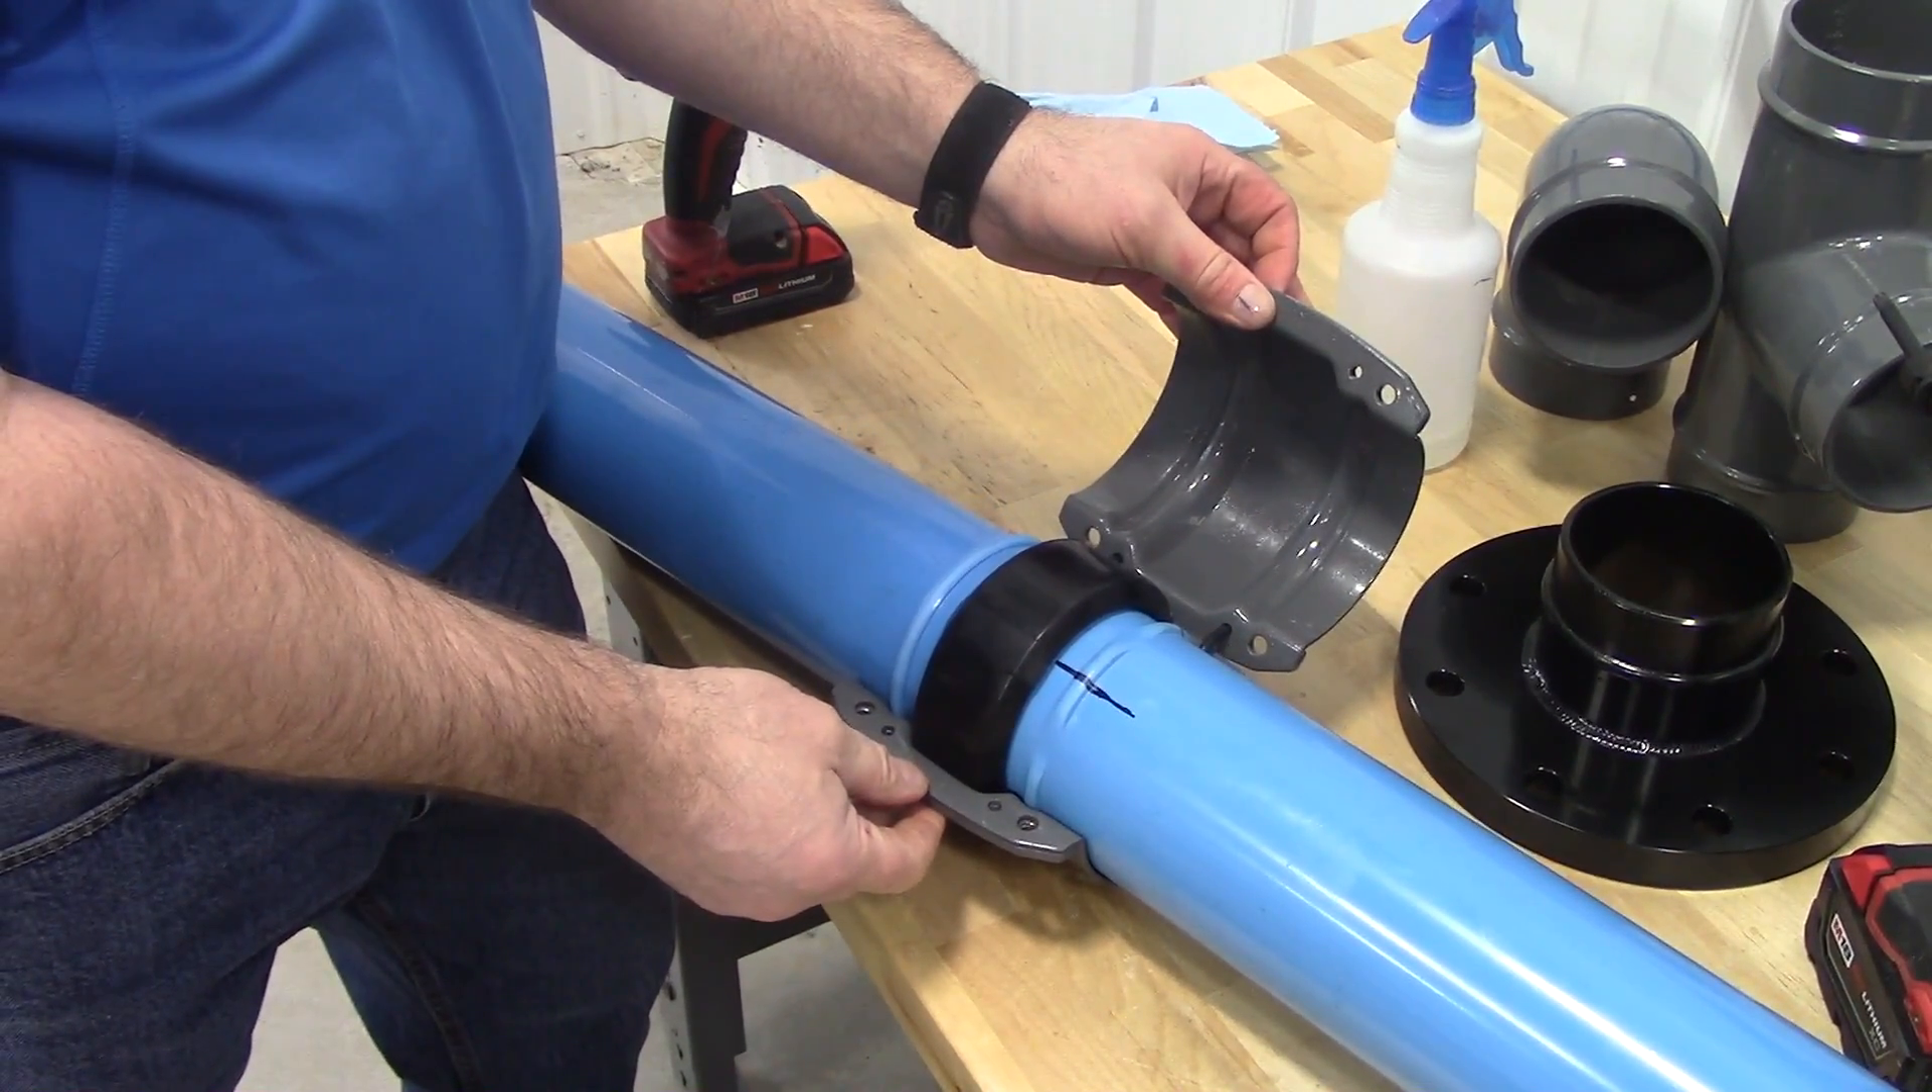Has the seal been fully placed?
Yes.